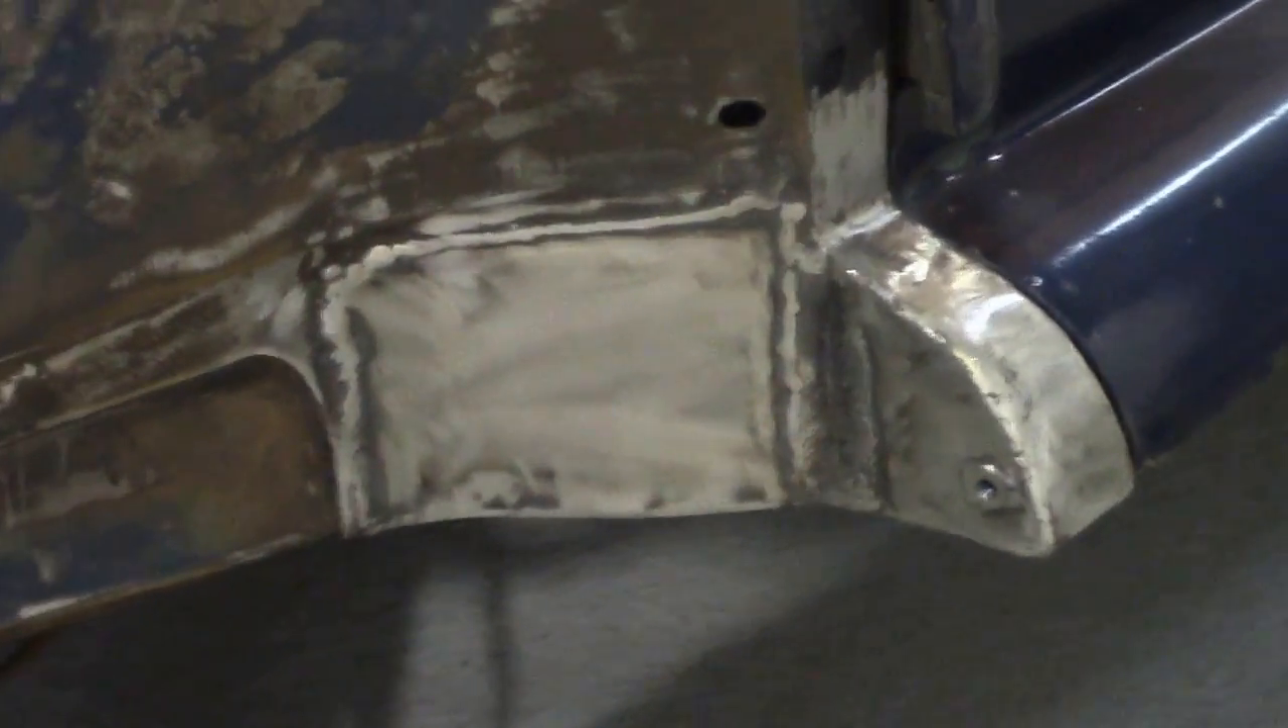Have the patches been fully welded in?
Yes.